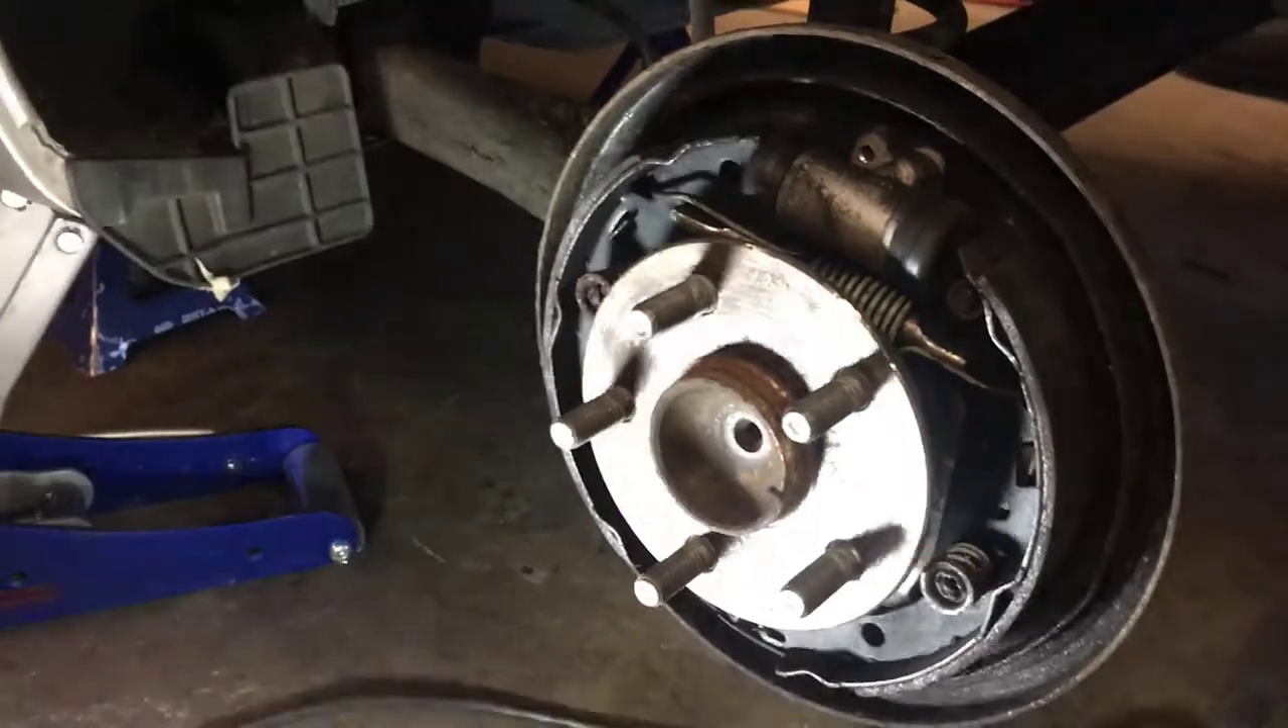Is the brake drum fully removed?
Yes.